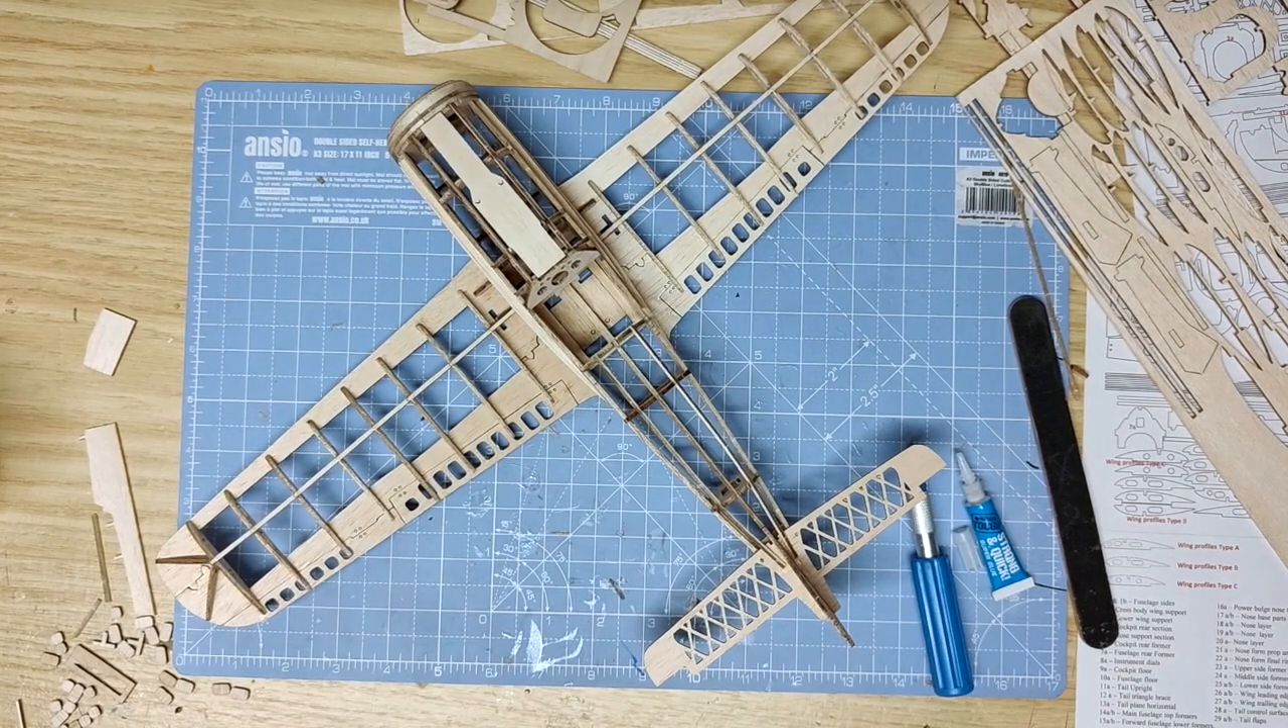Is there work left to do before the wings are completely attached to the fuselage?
No.